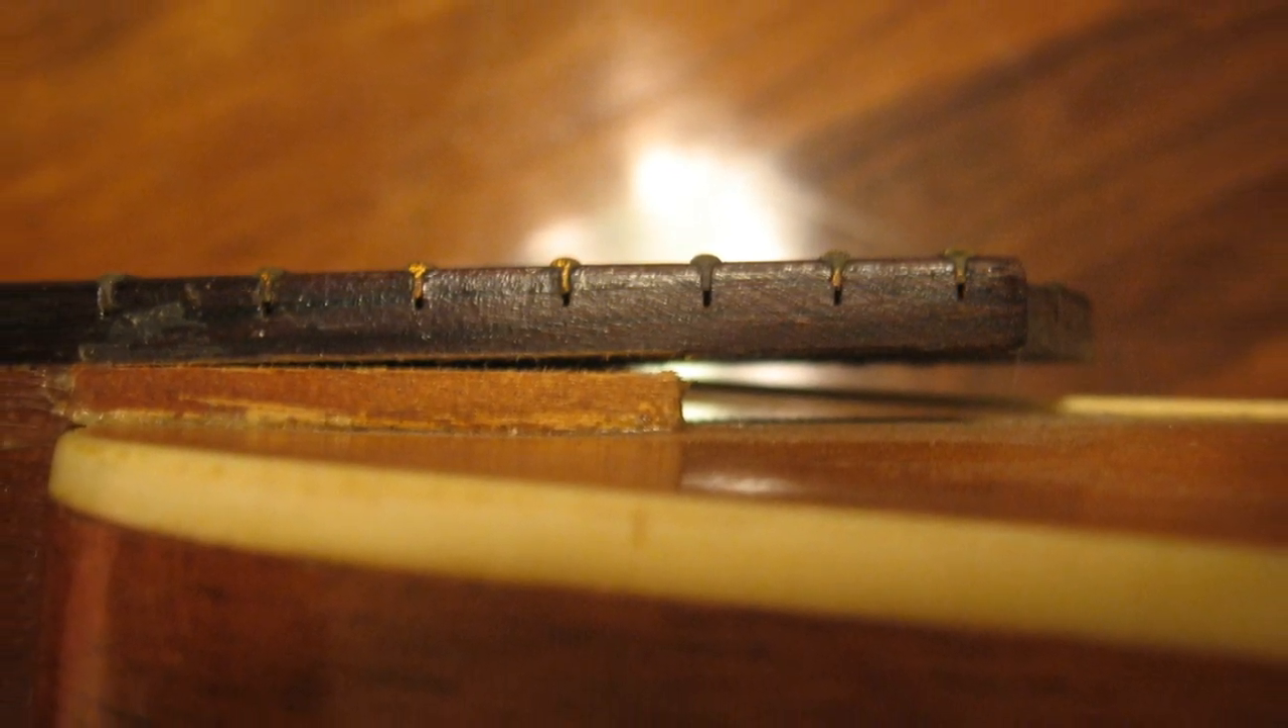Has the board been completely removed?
No.